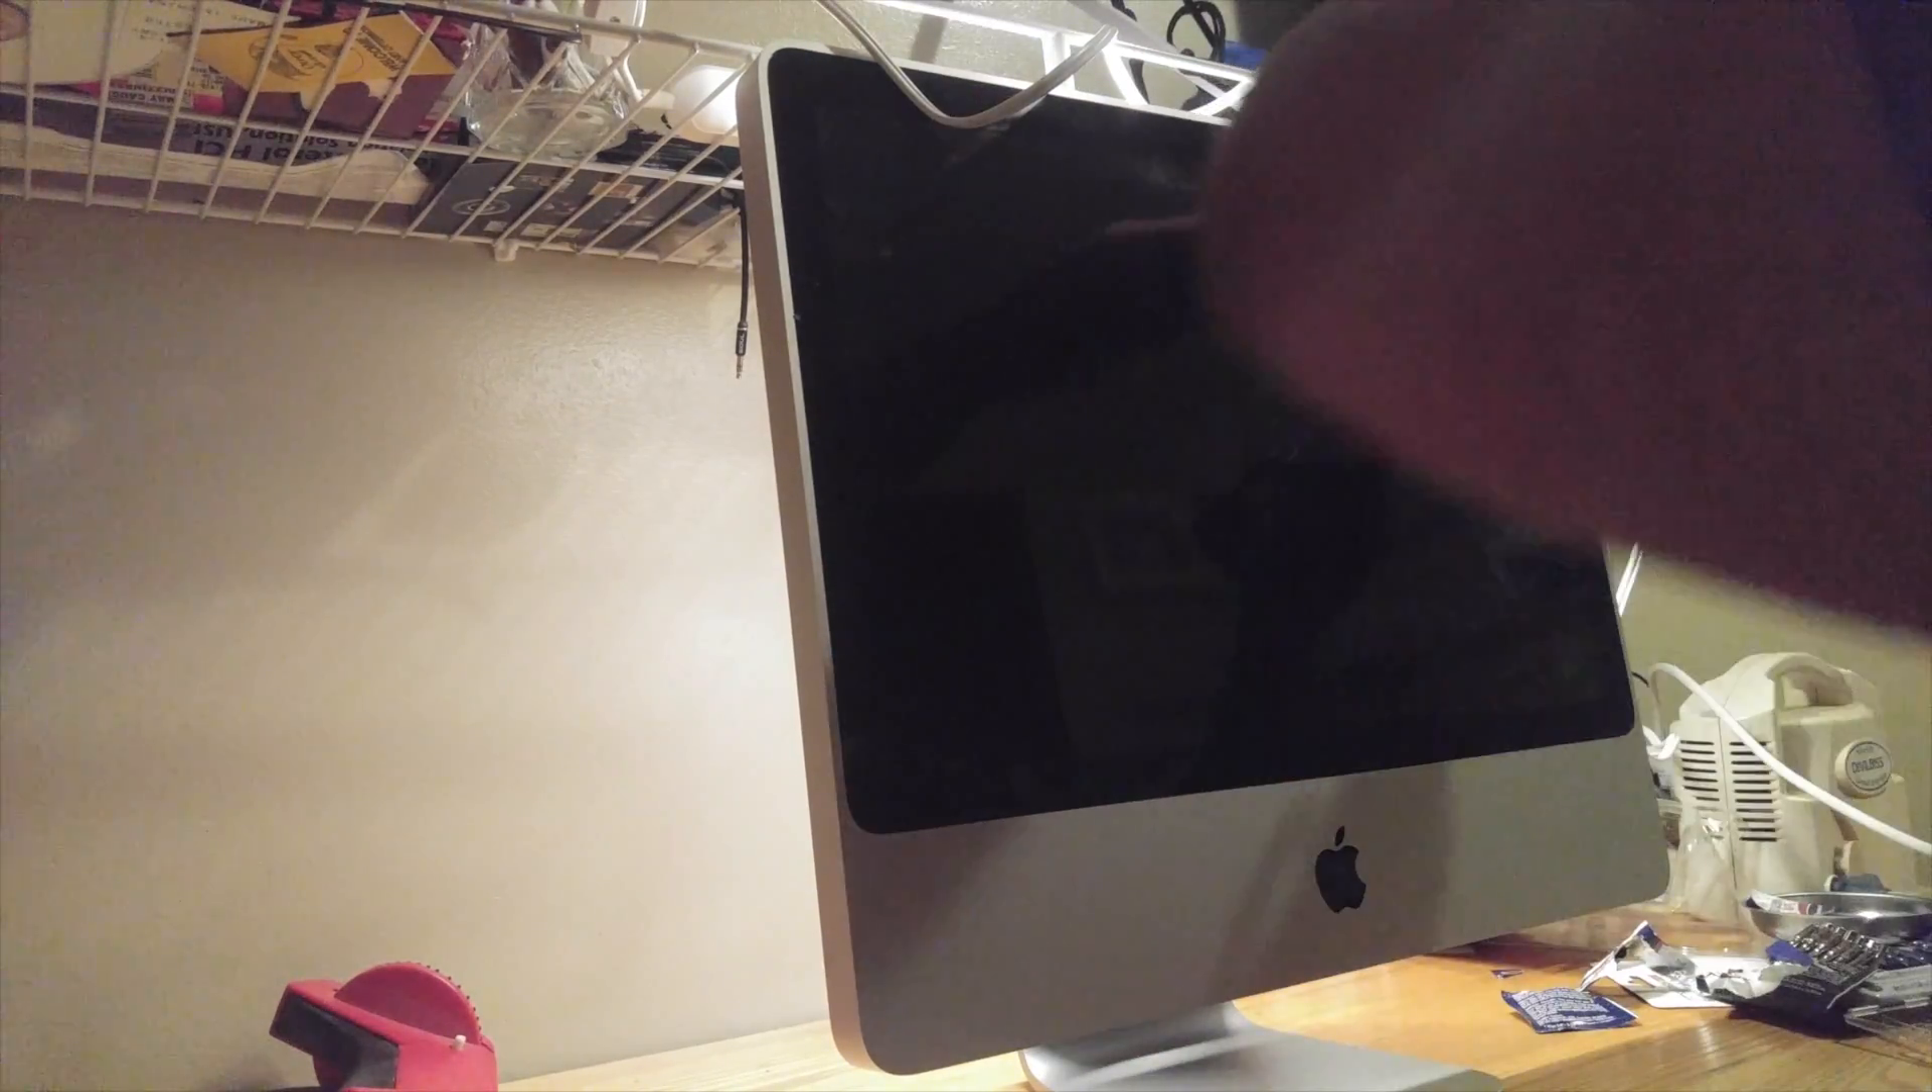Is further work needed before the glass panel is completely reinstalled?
No.